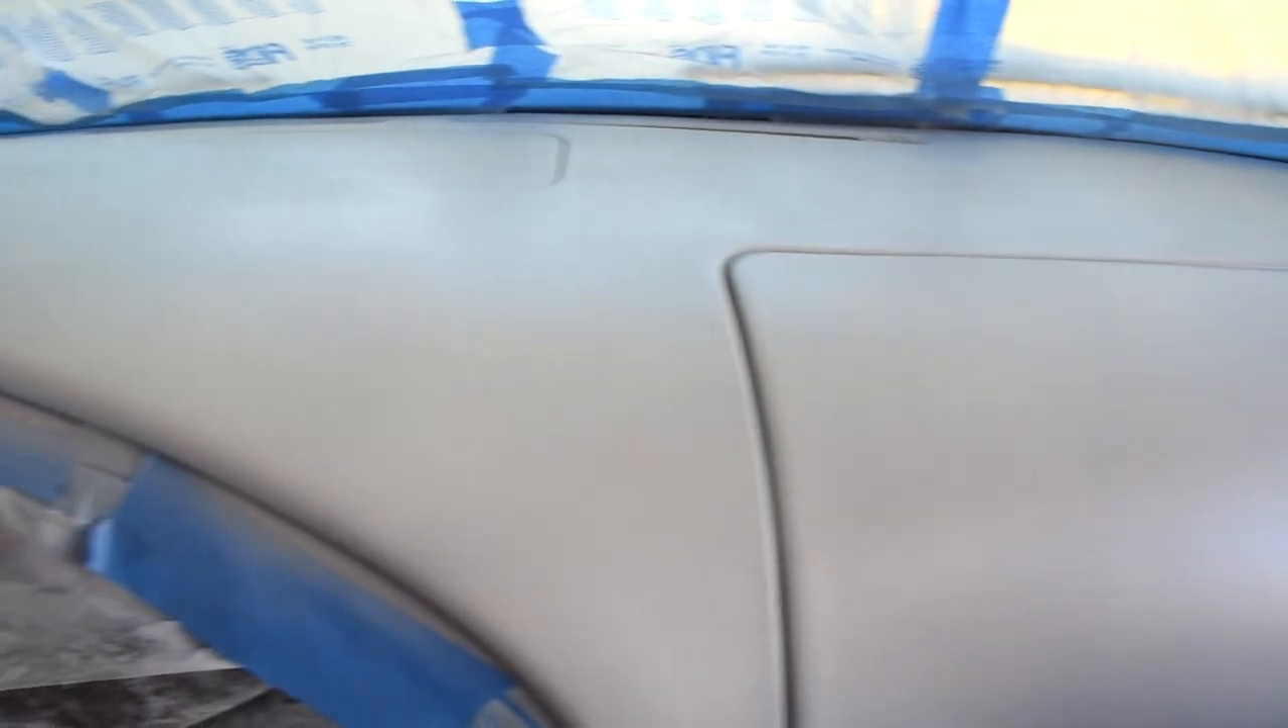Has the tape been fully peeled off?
No.